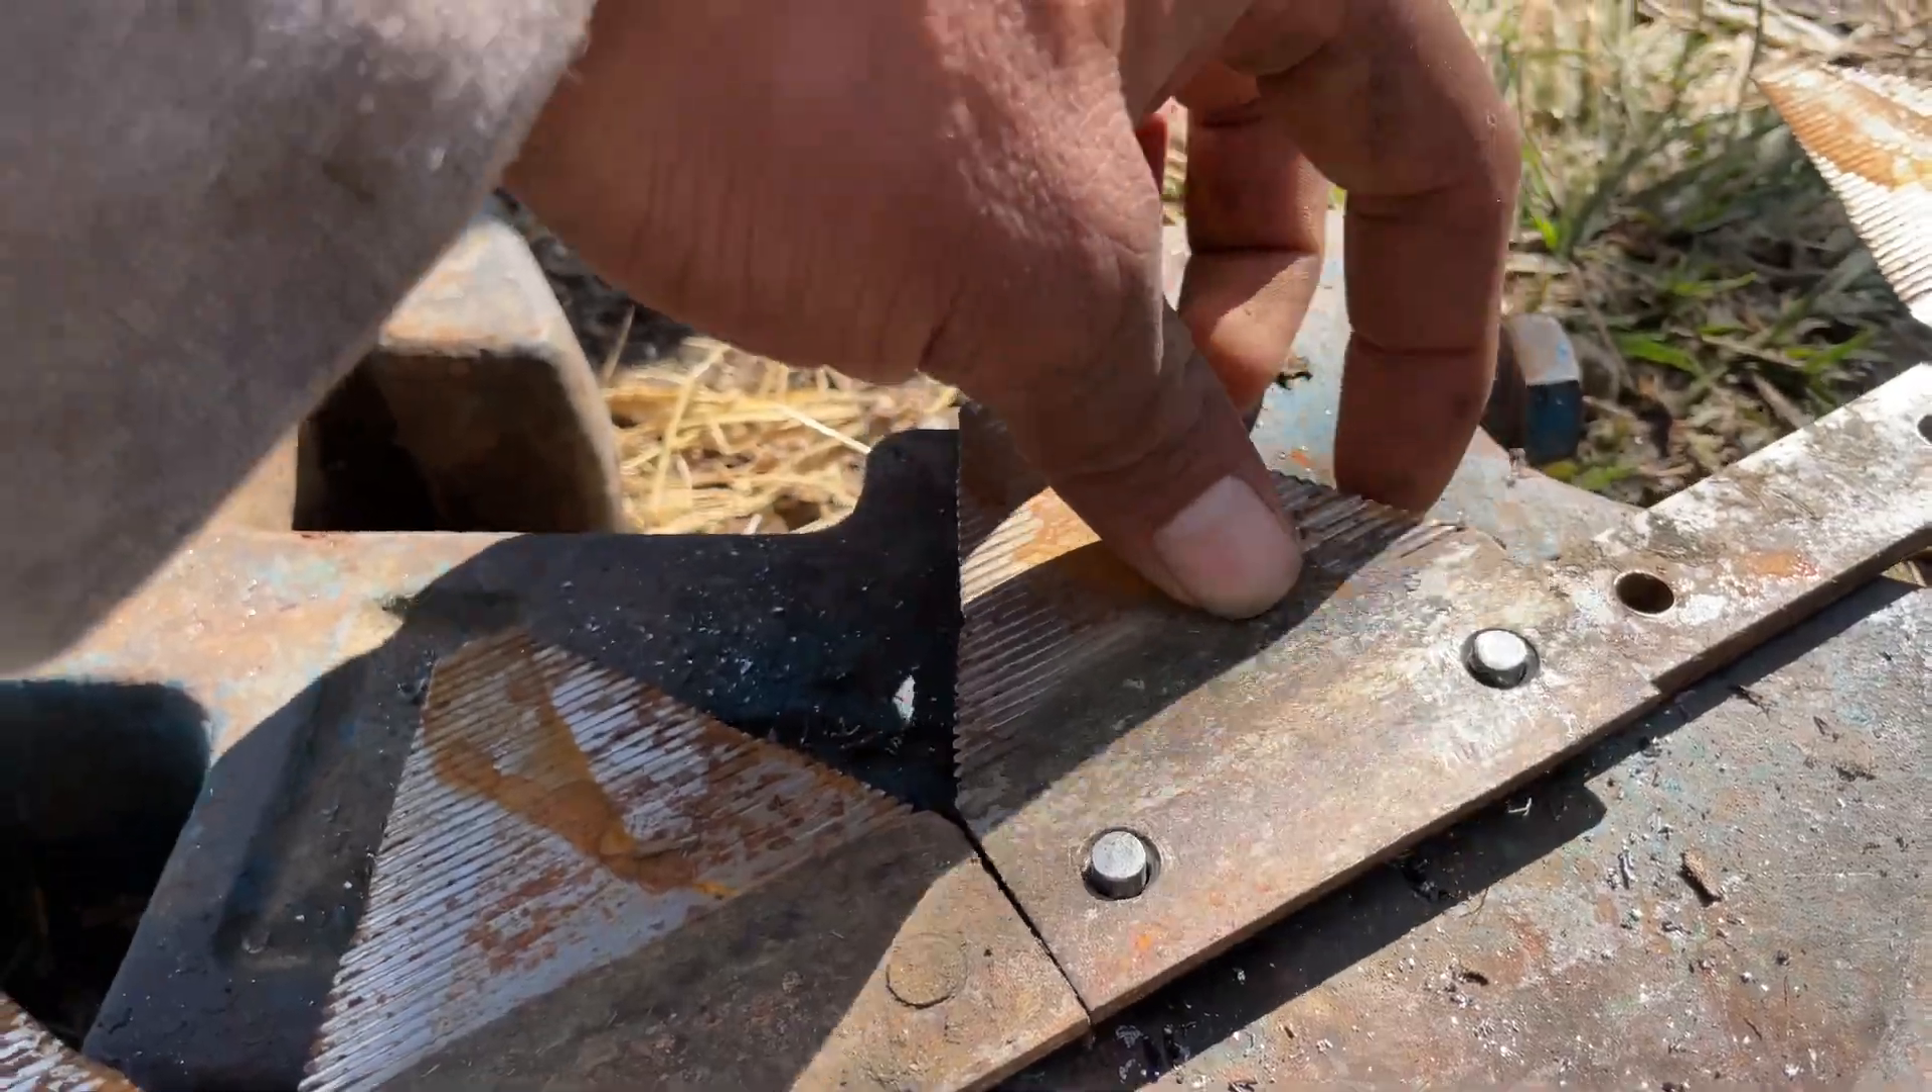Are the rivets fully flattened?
No.